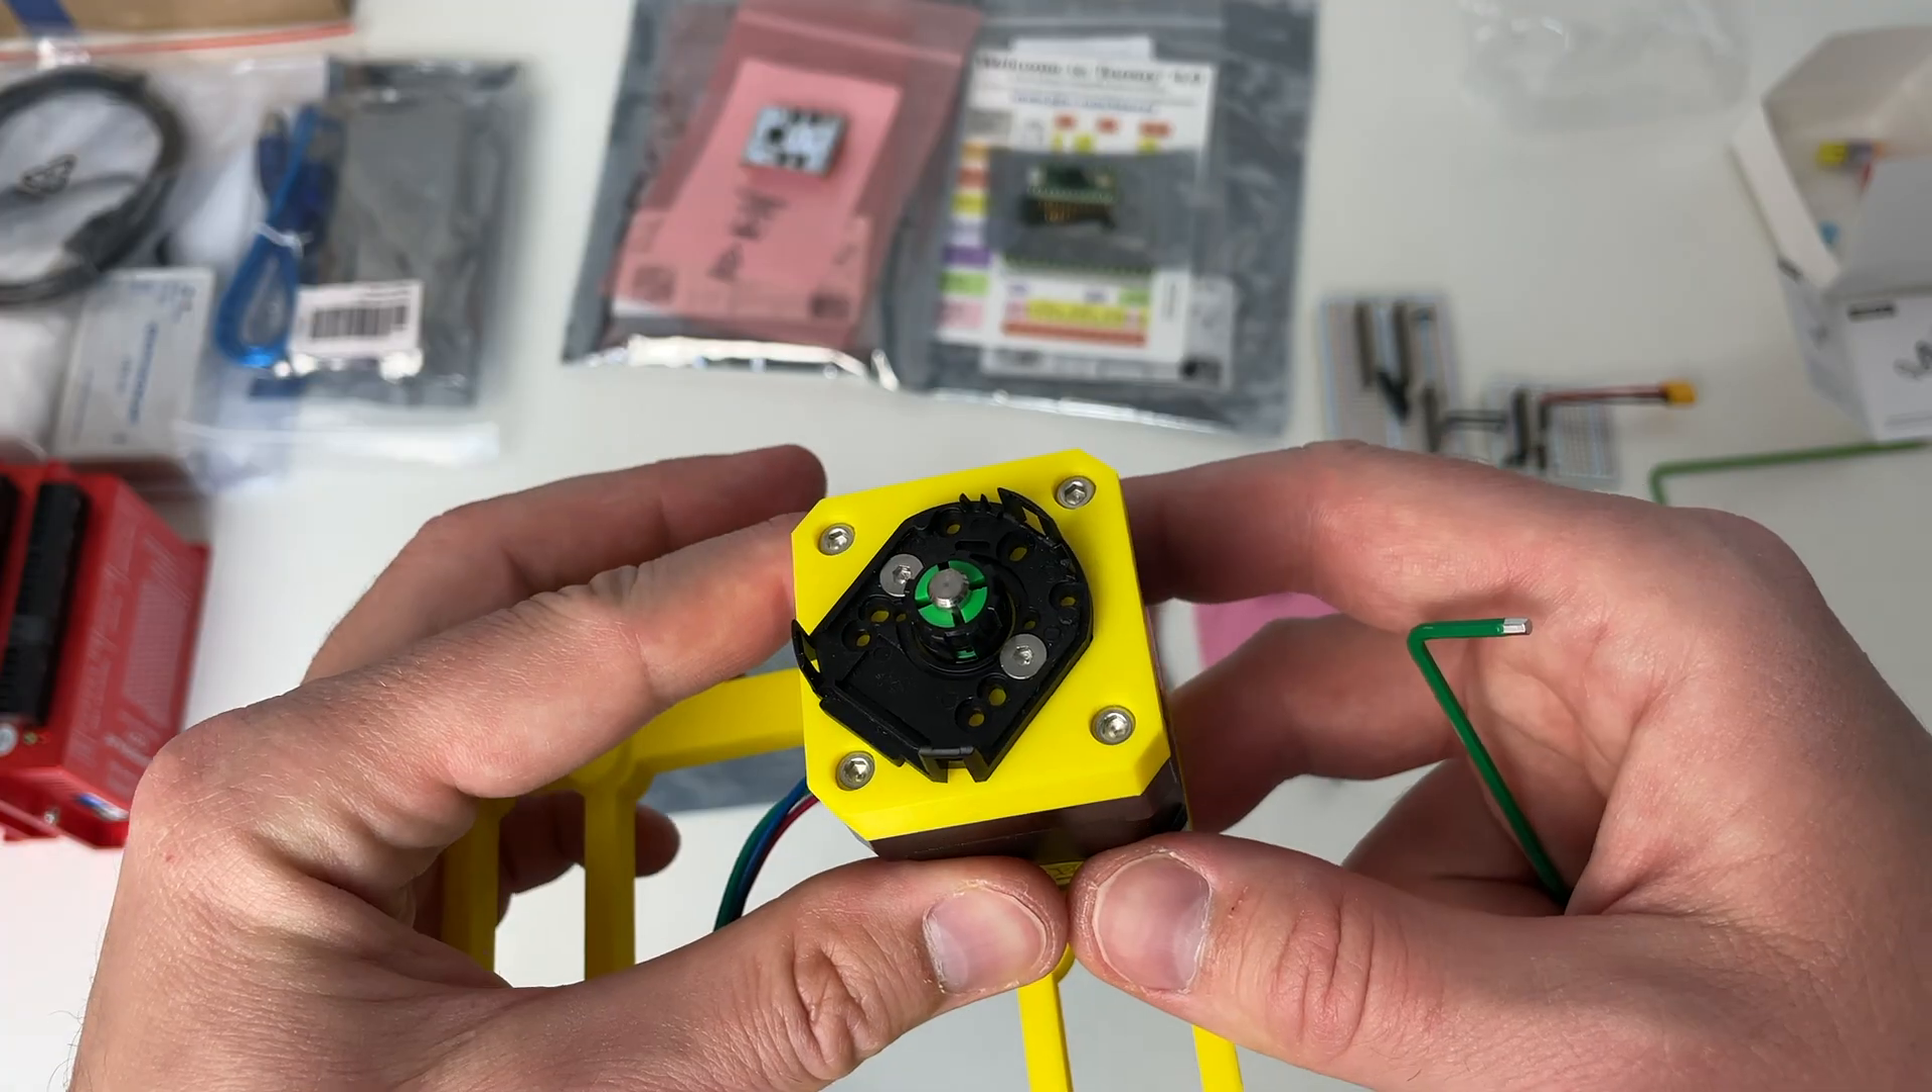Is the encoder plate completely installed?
Yes.